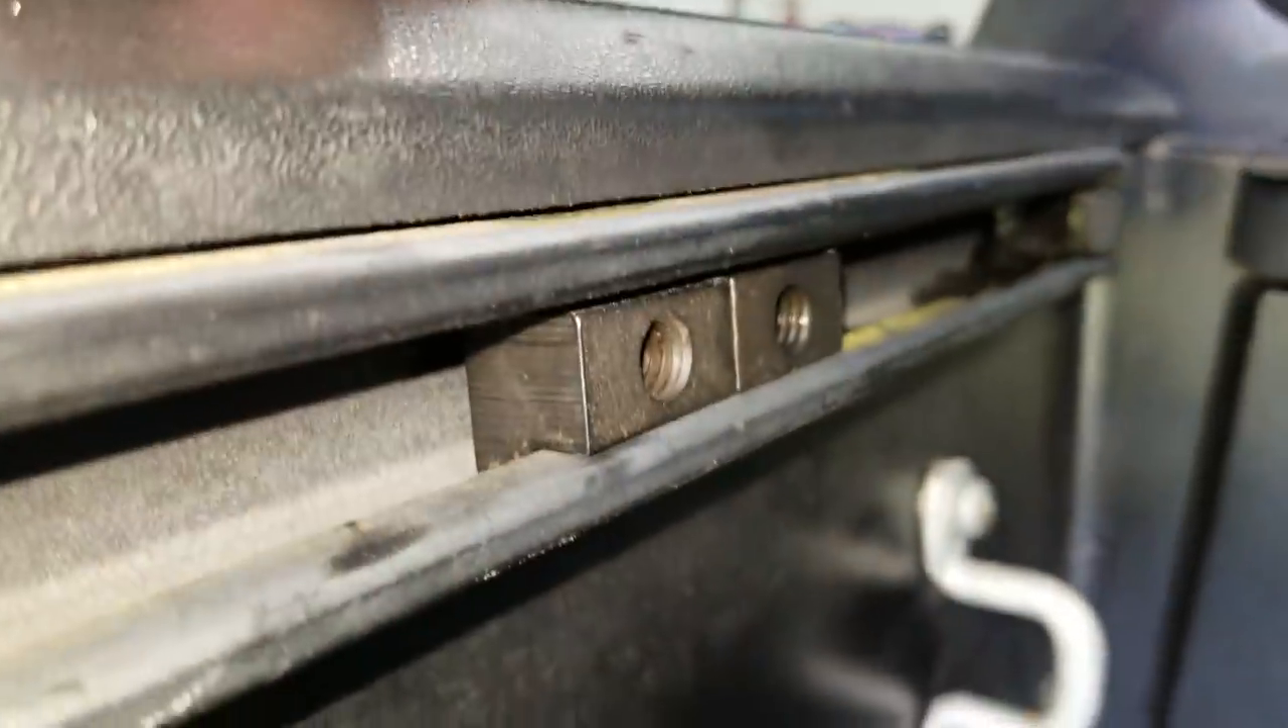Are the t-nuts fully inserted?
Yes.